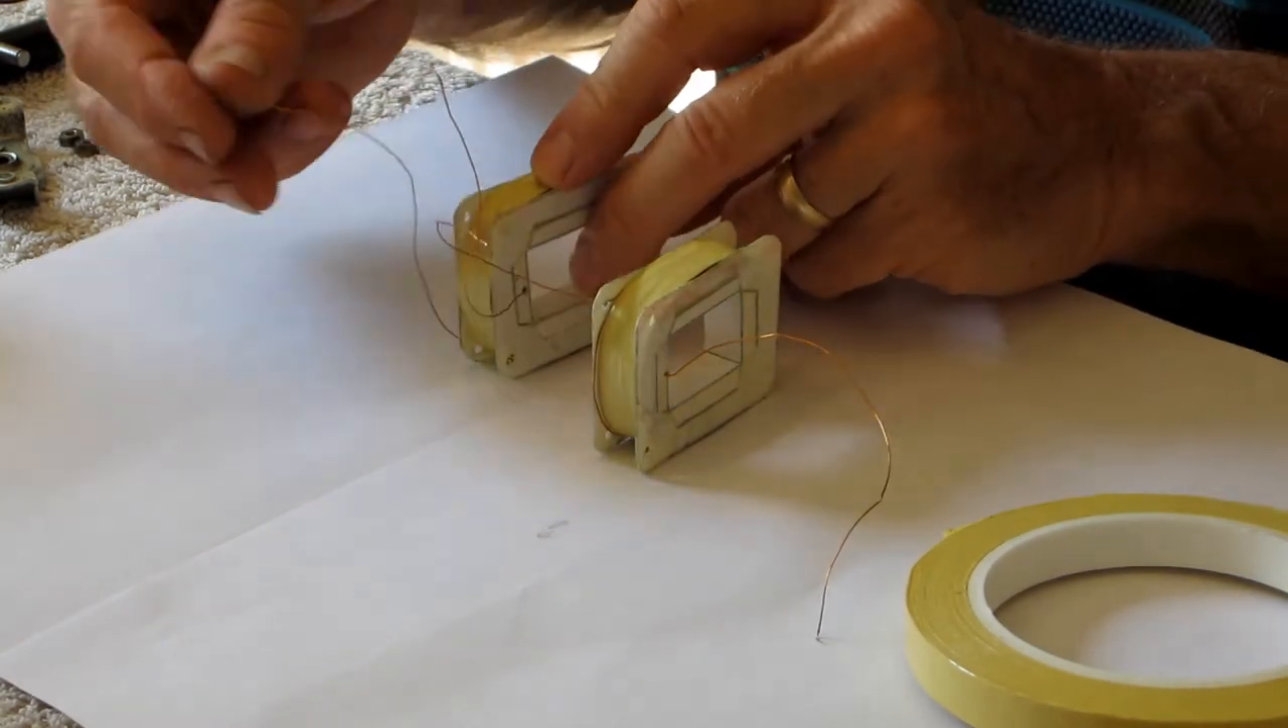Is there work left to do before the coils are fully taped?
No.